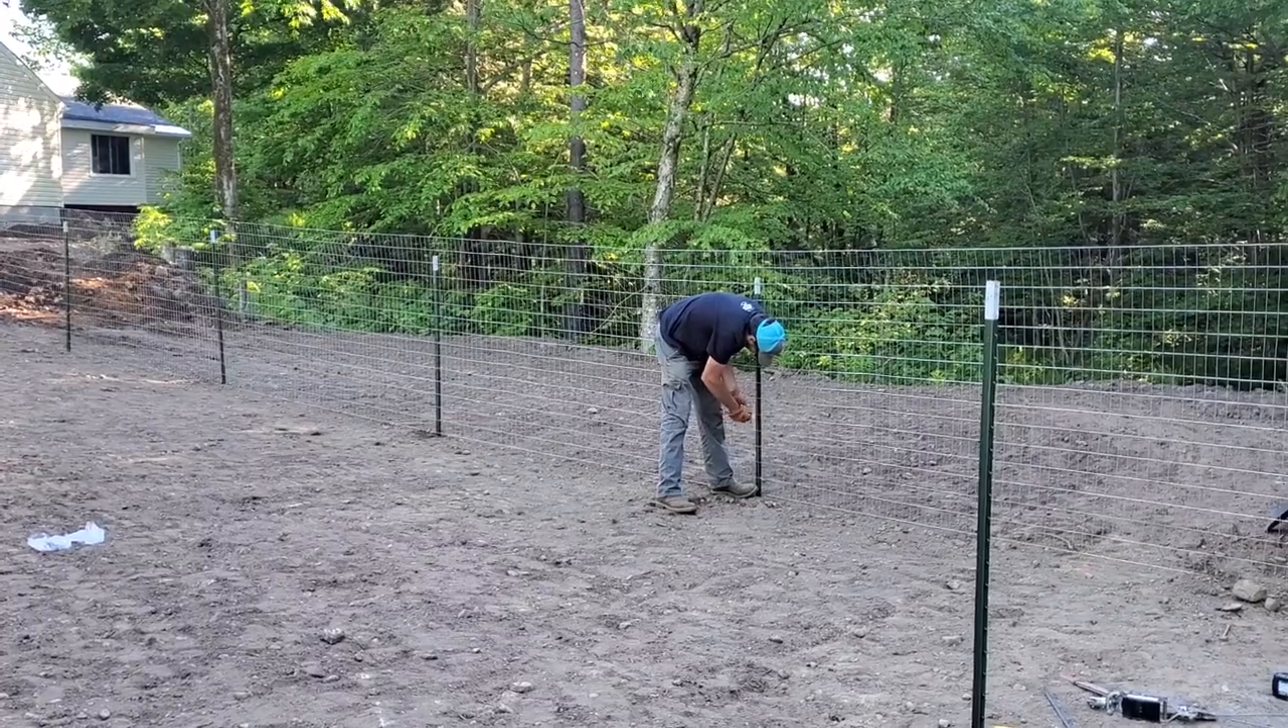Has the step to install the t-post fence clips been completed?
No.